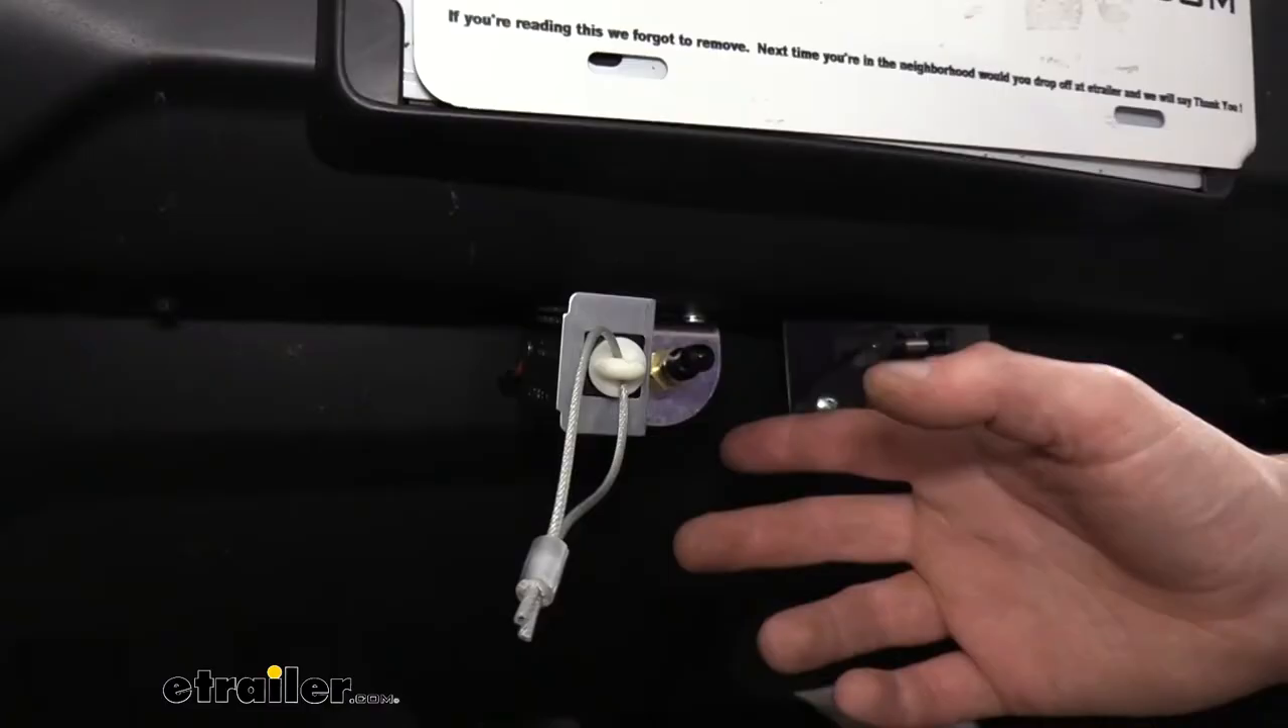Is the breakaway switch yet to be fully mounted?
No.